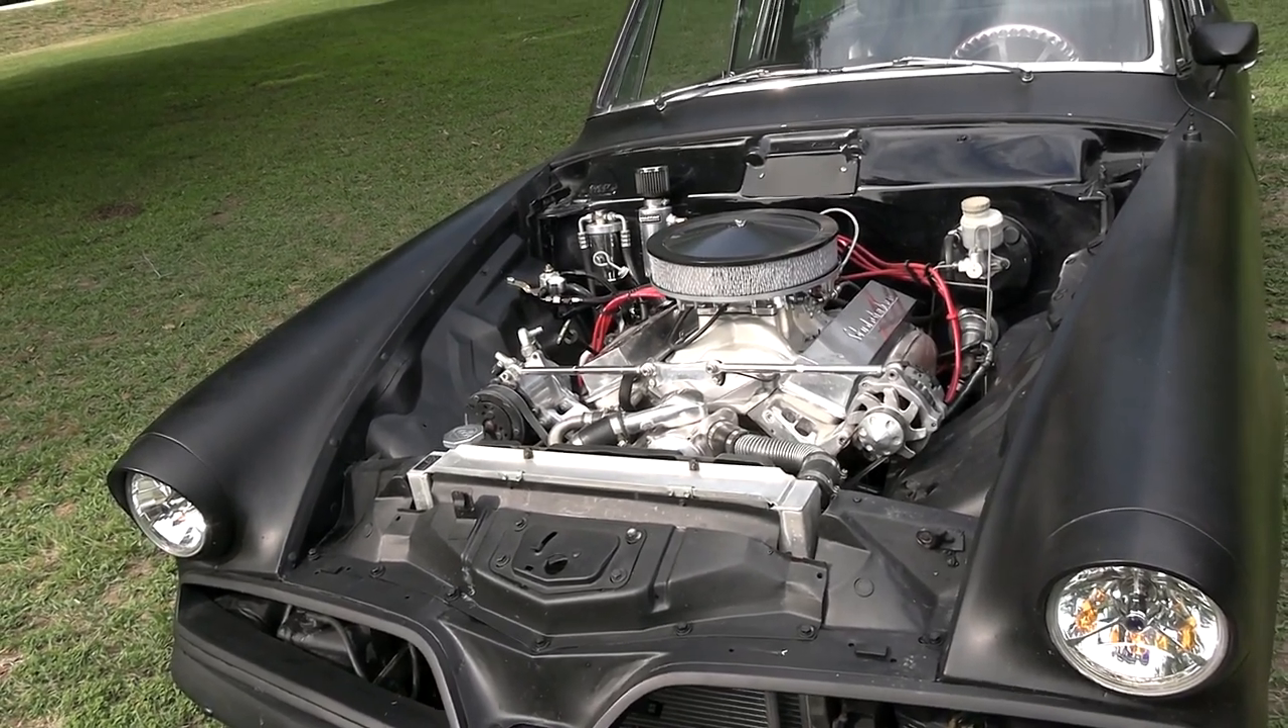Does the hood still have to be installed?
Yes.